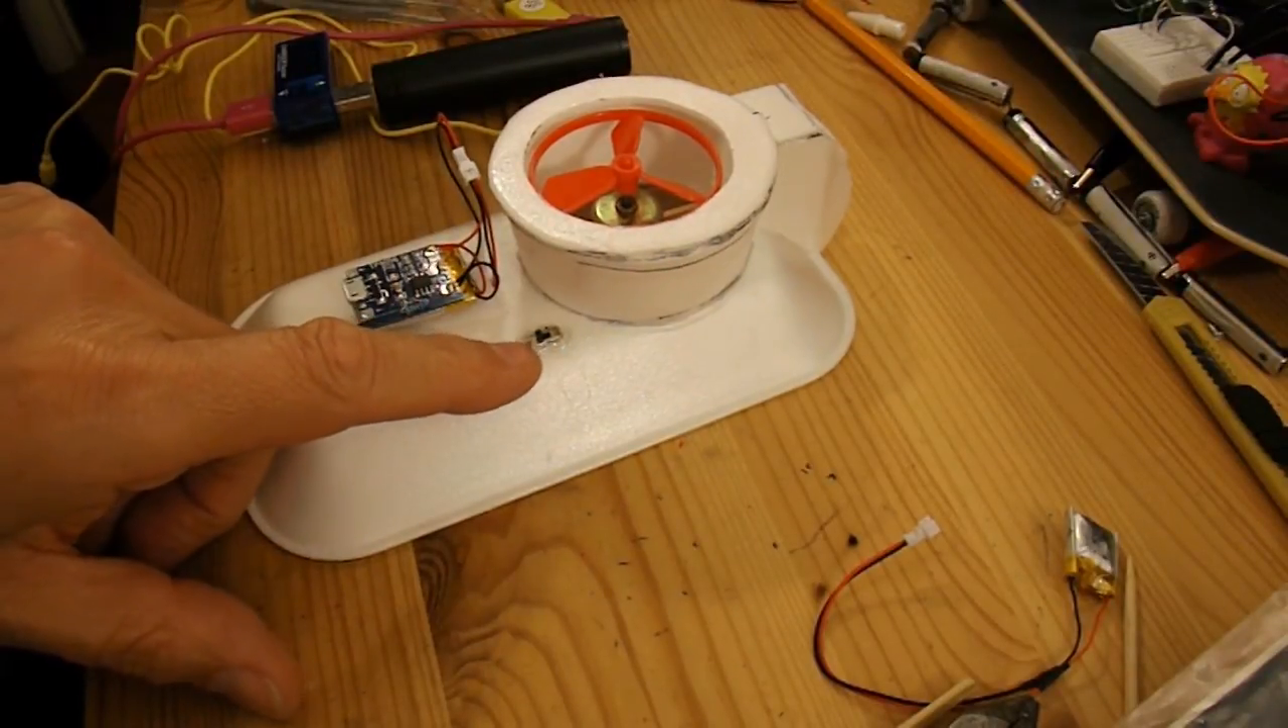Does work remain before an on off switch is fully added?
No.